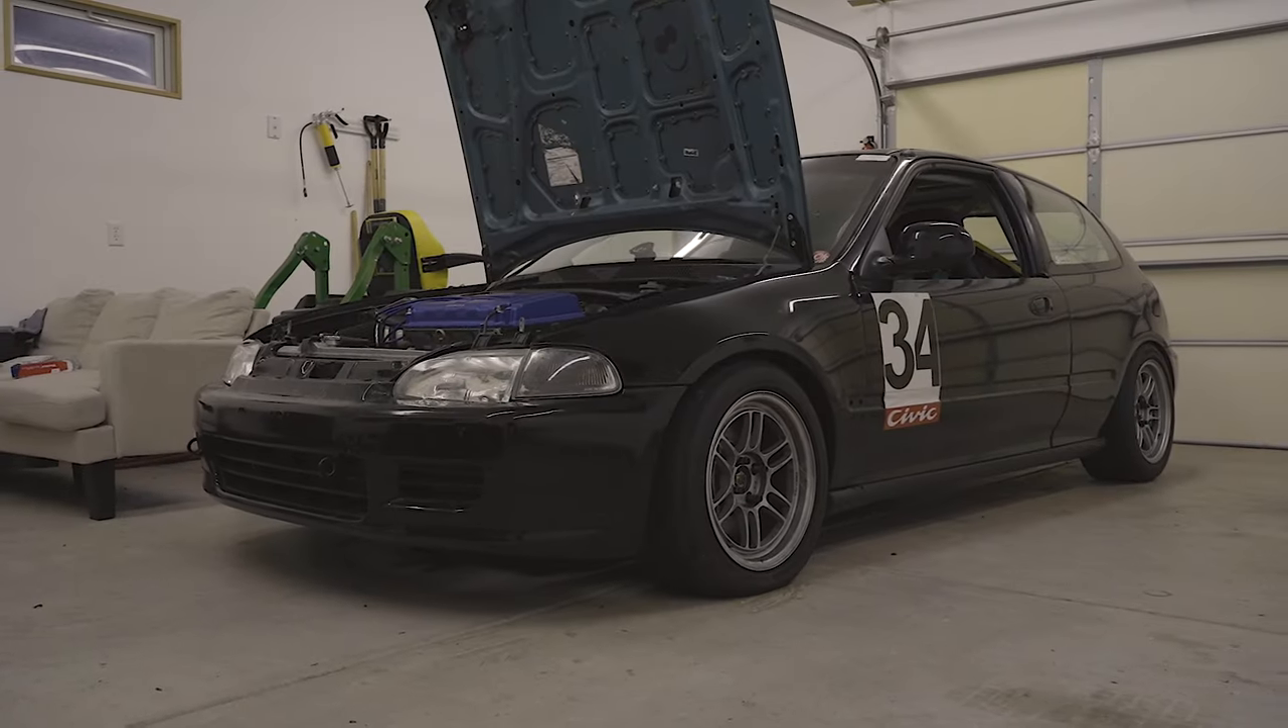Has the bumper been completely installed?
Yes.